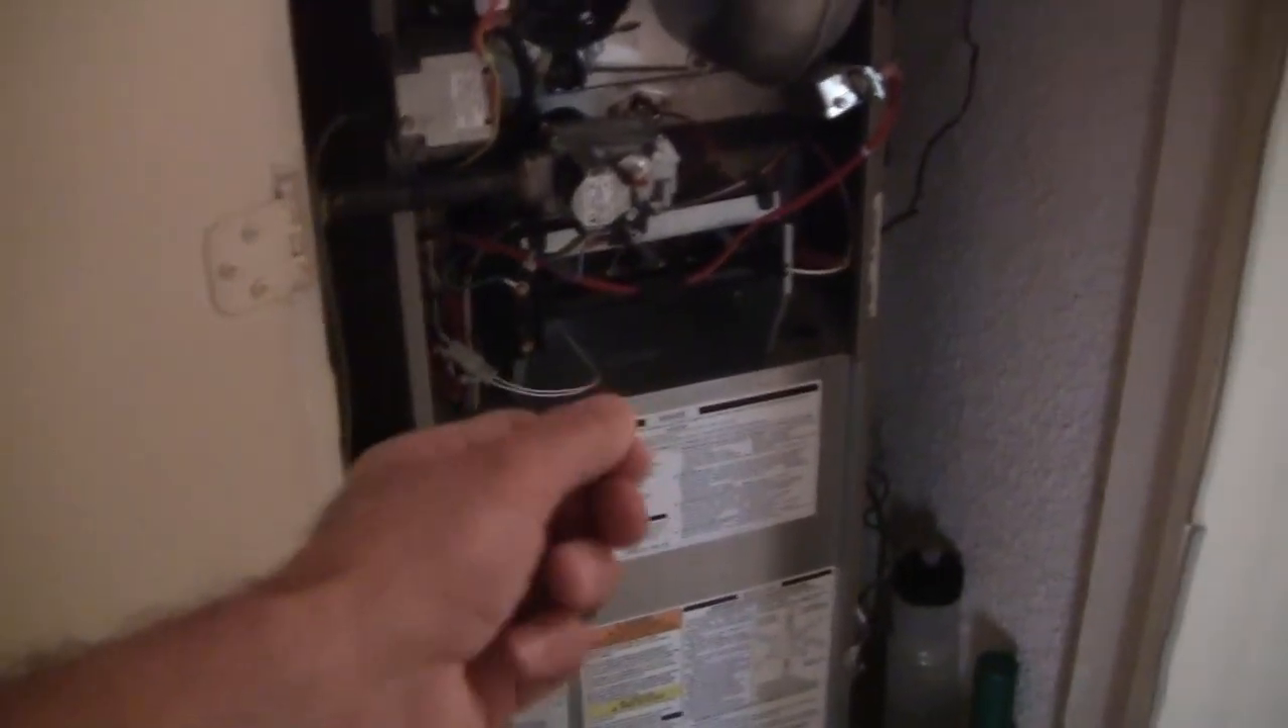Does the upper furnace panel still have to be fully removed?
No.